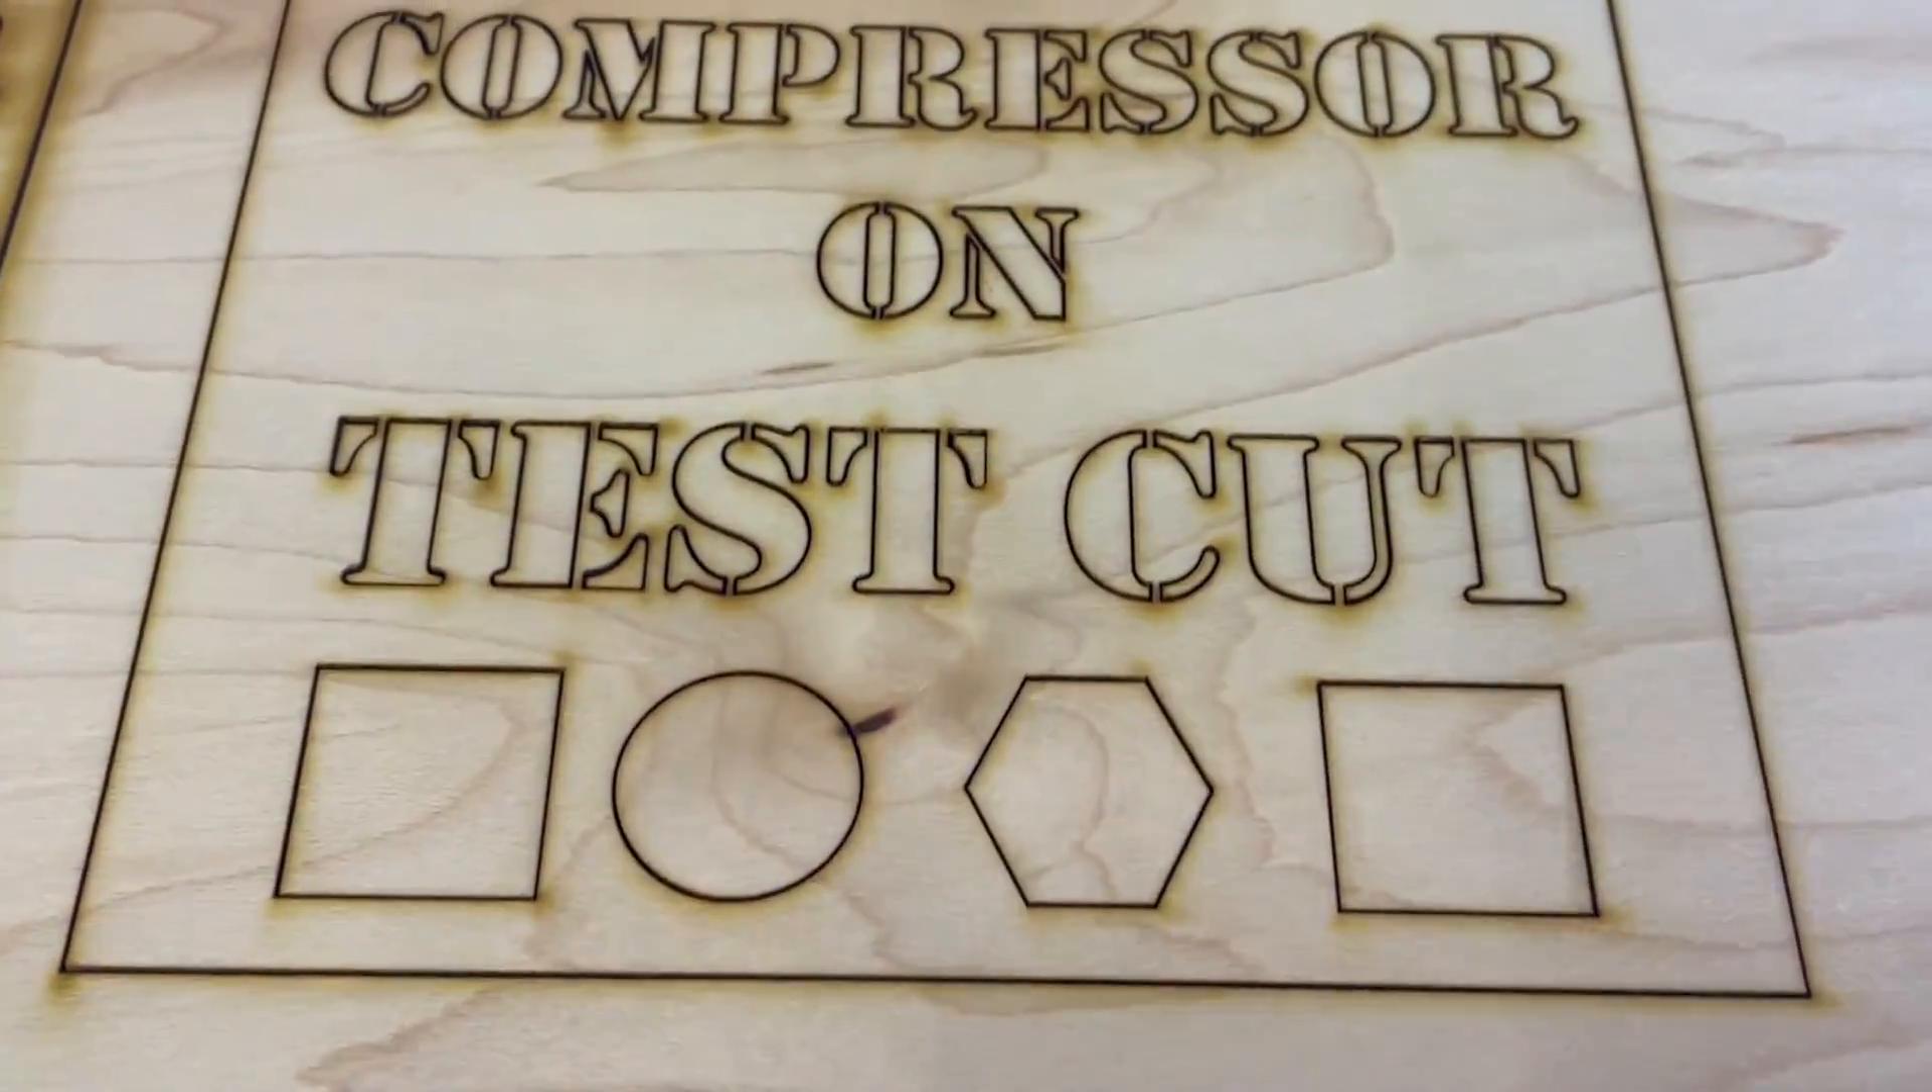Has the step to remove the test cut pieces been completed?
No.